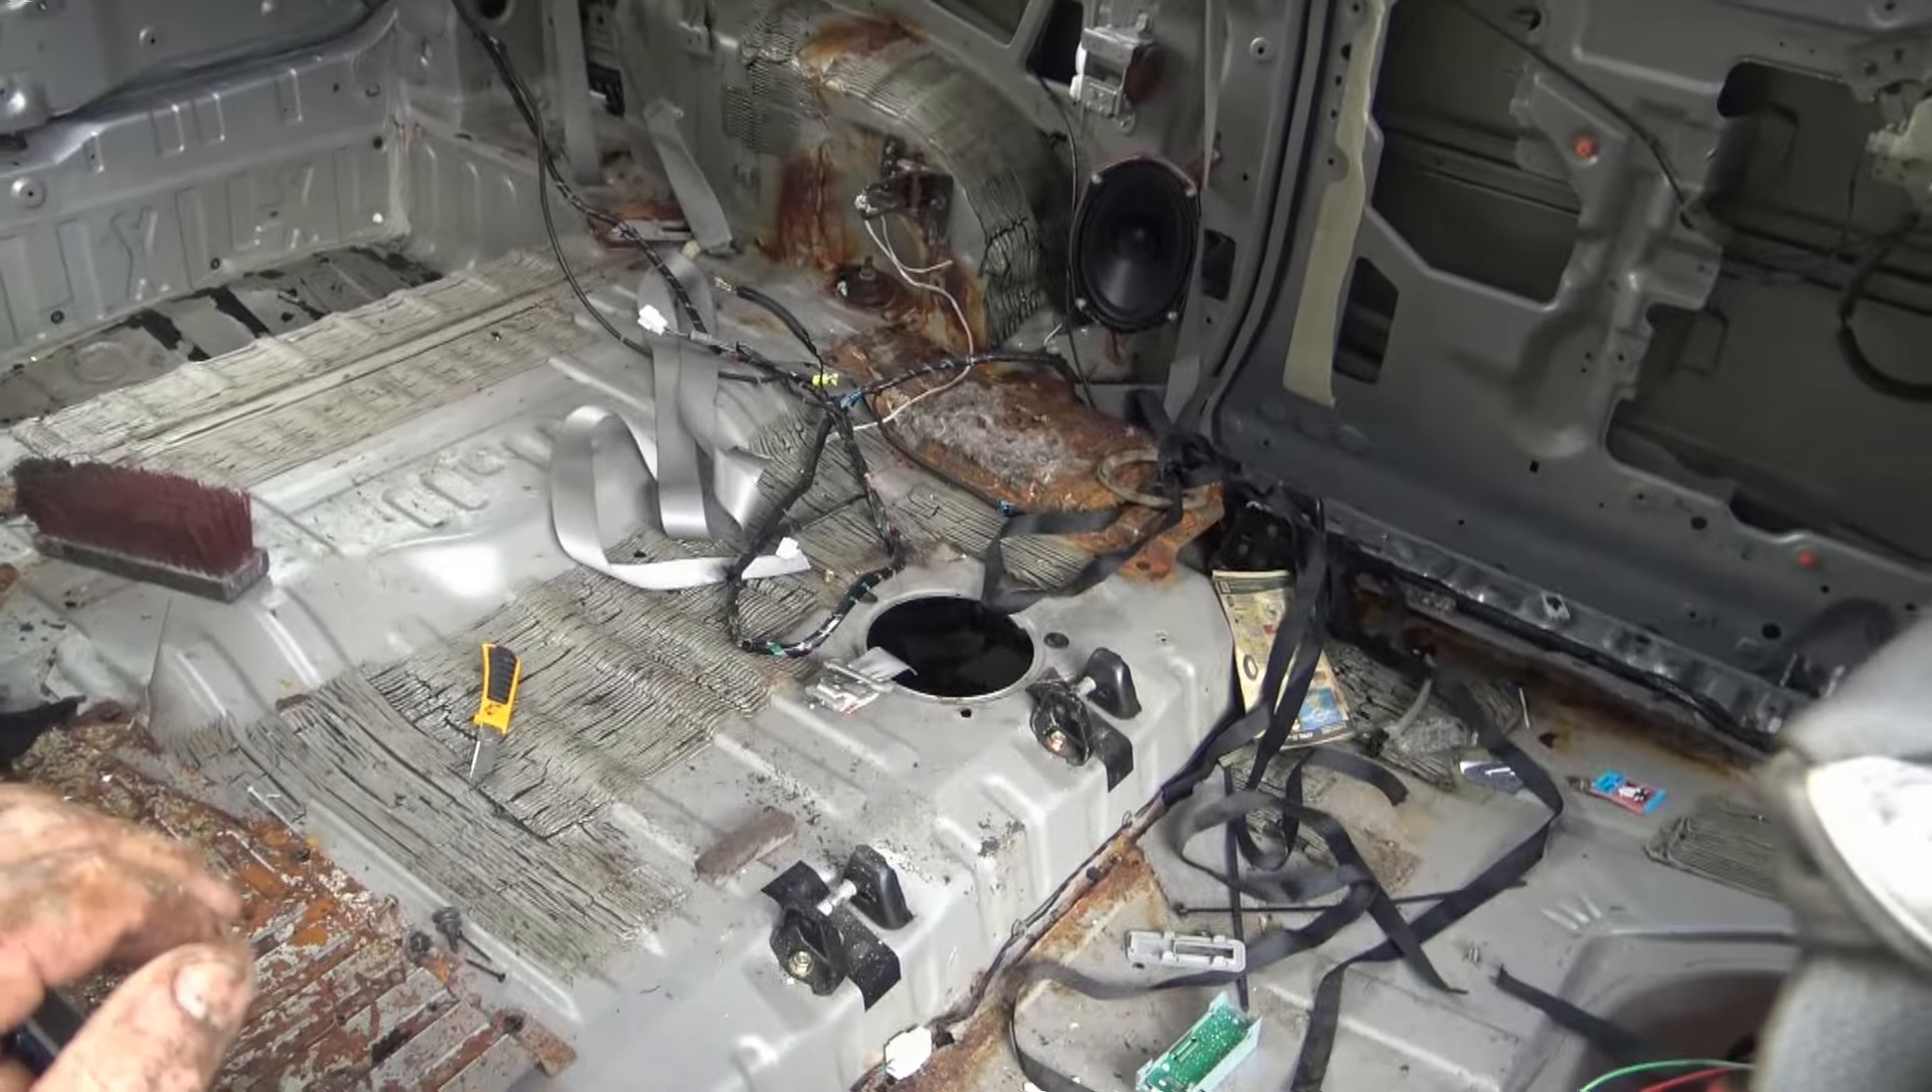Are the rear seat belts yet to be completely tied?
Yes.